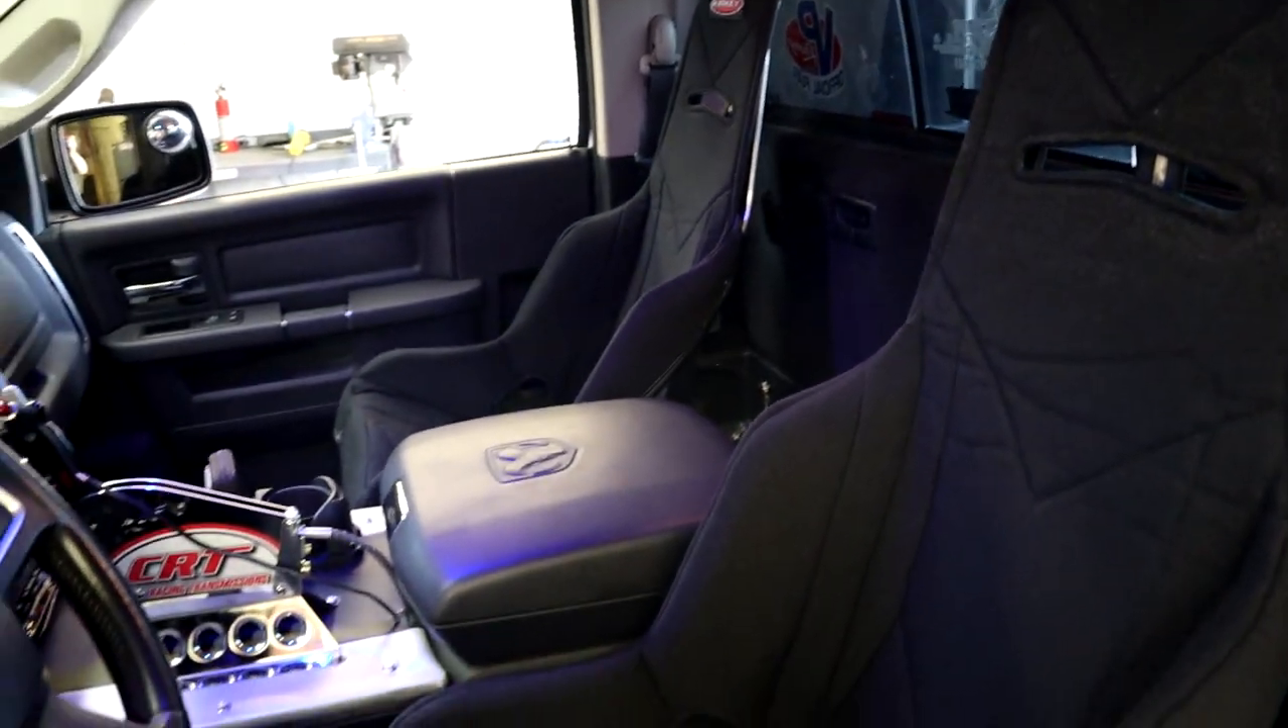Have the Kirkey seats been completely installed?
Yes.